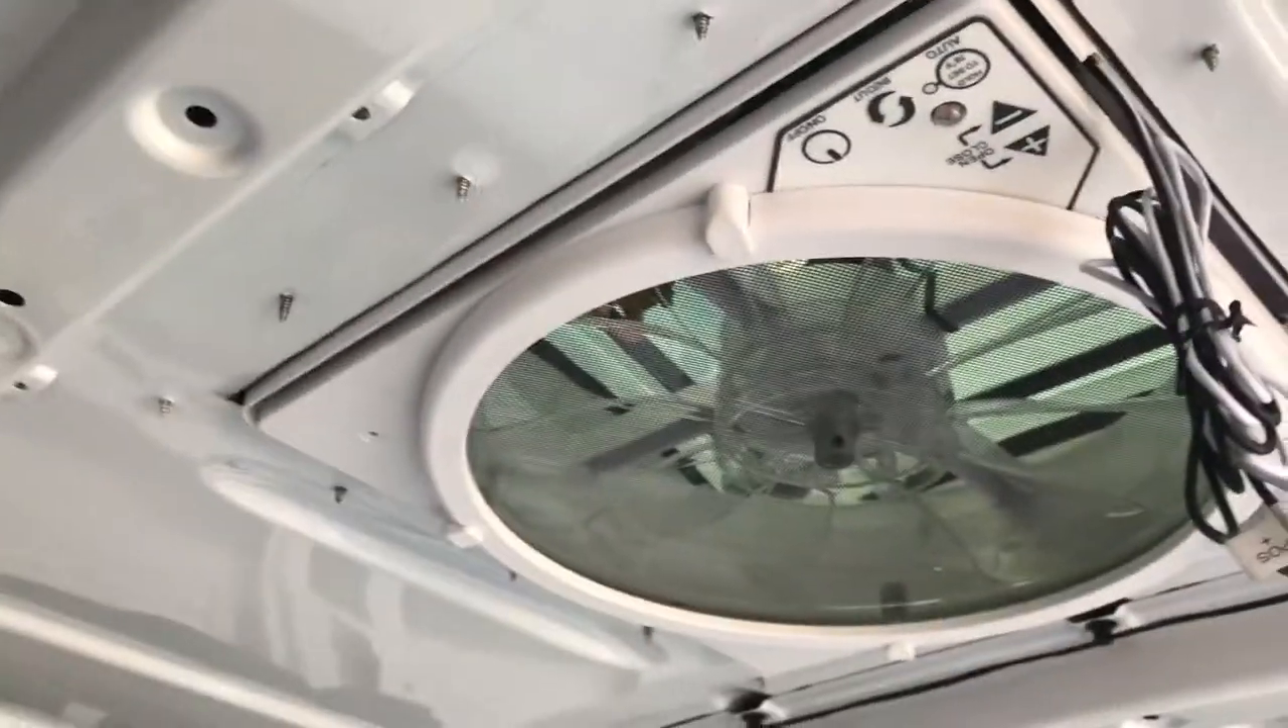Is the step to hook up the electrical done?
No.